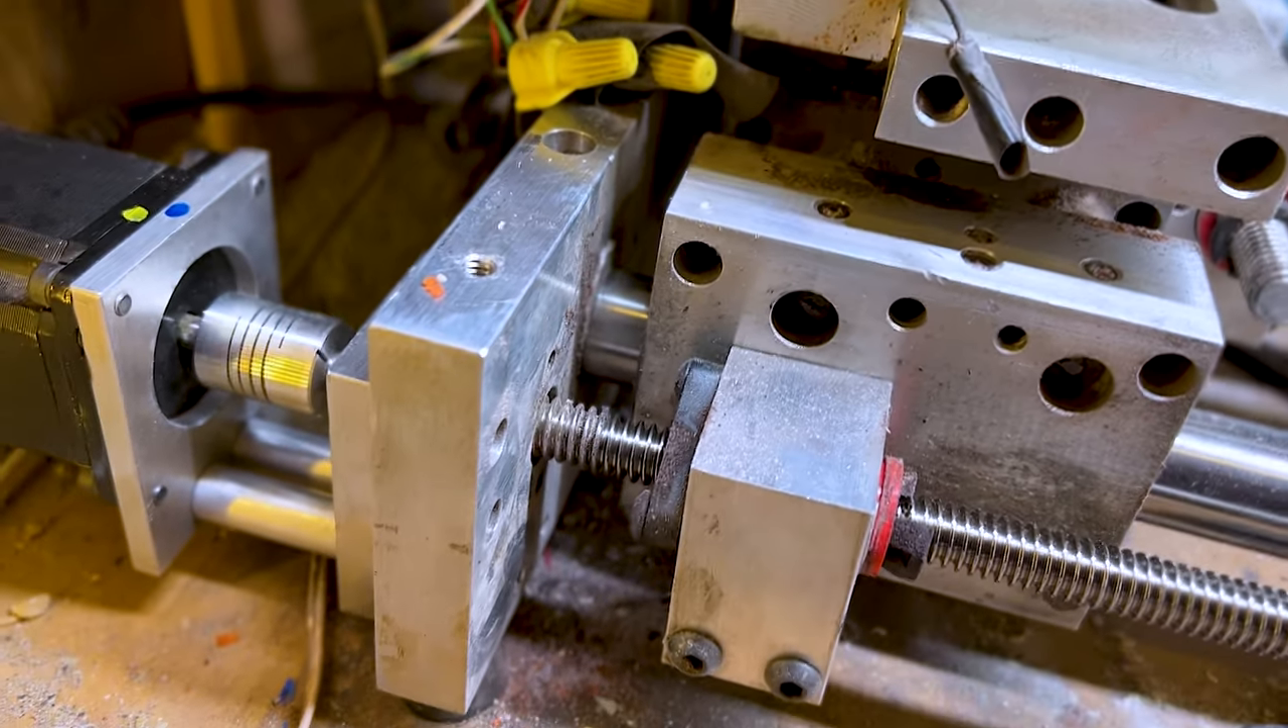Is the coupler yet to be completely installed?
No.